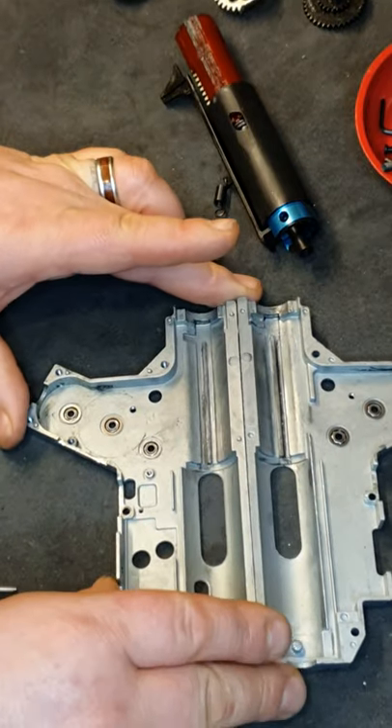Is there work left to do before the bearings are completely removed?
Yes.